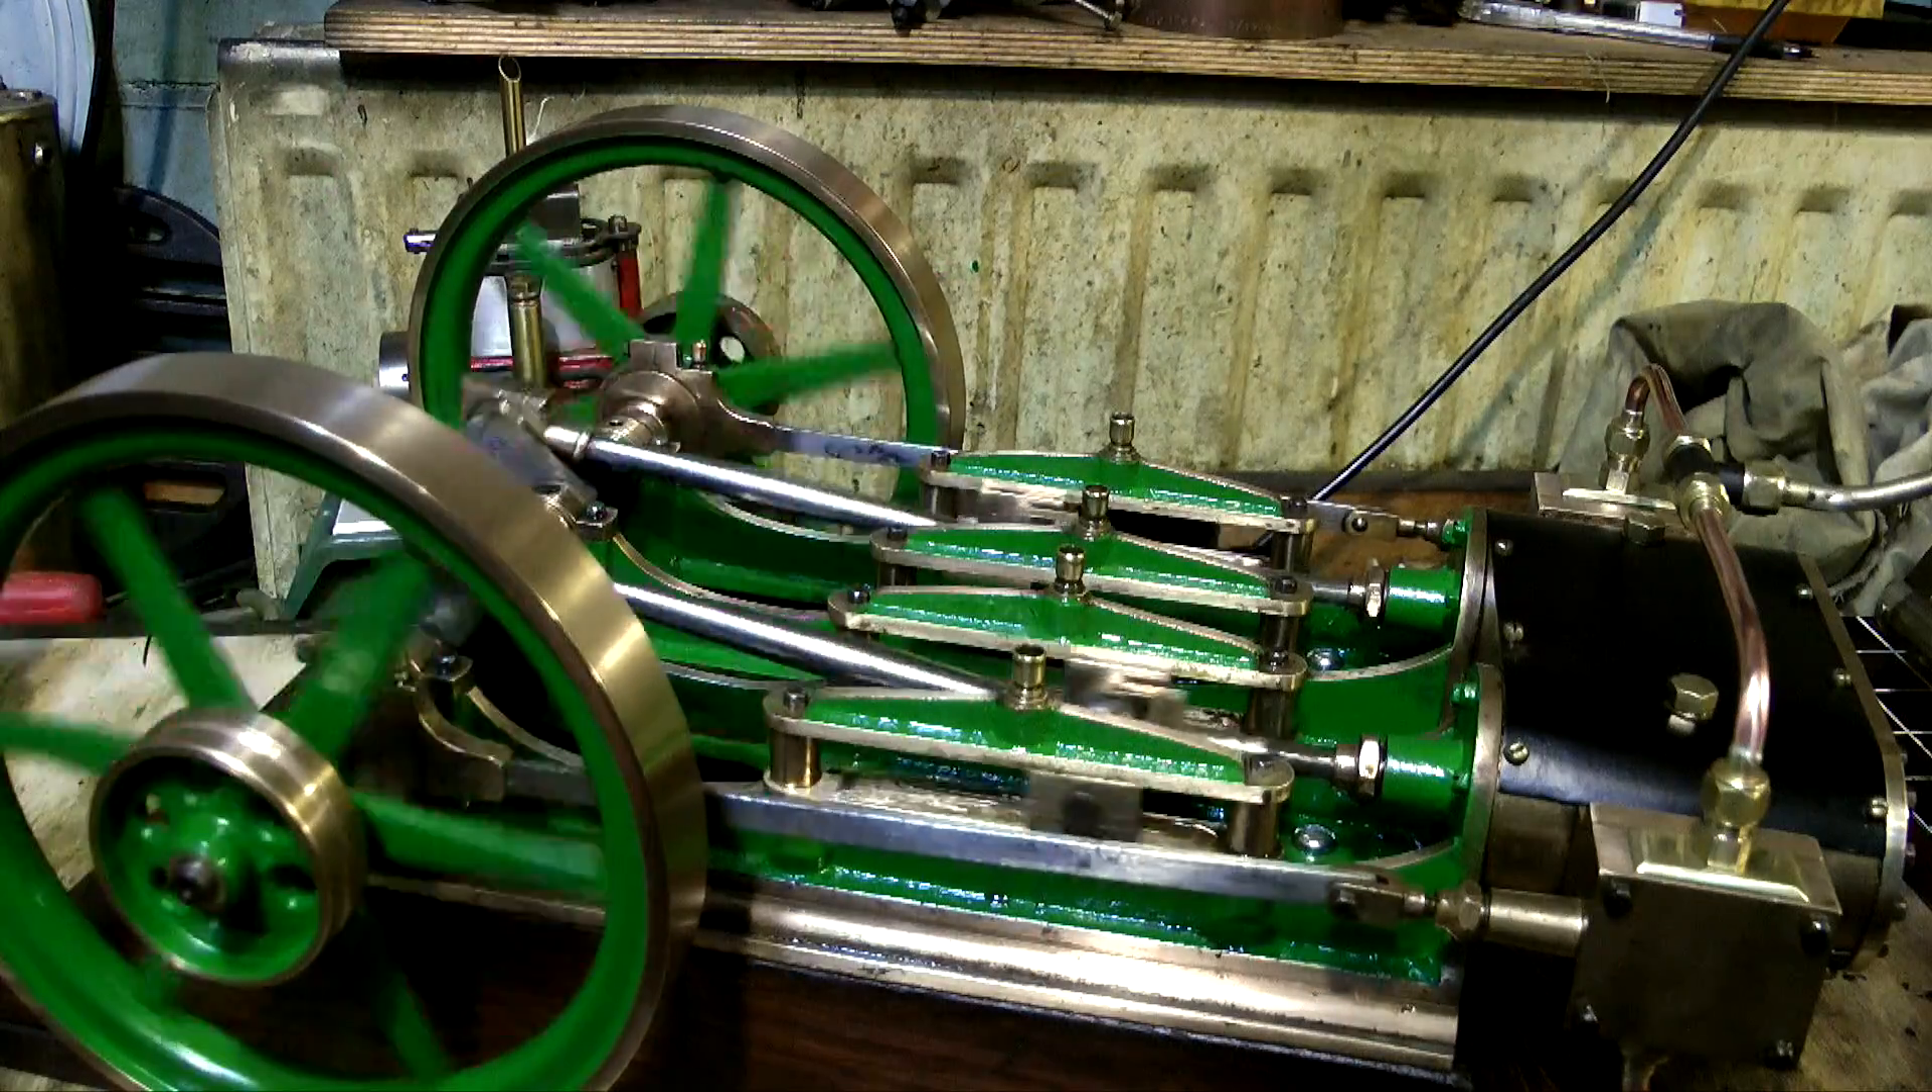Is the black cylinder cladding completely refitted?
Yes.